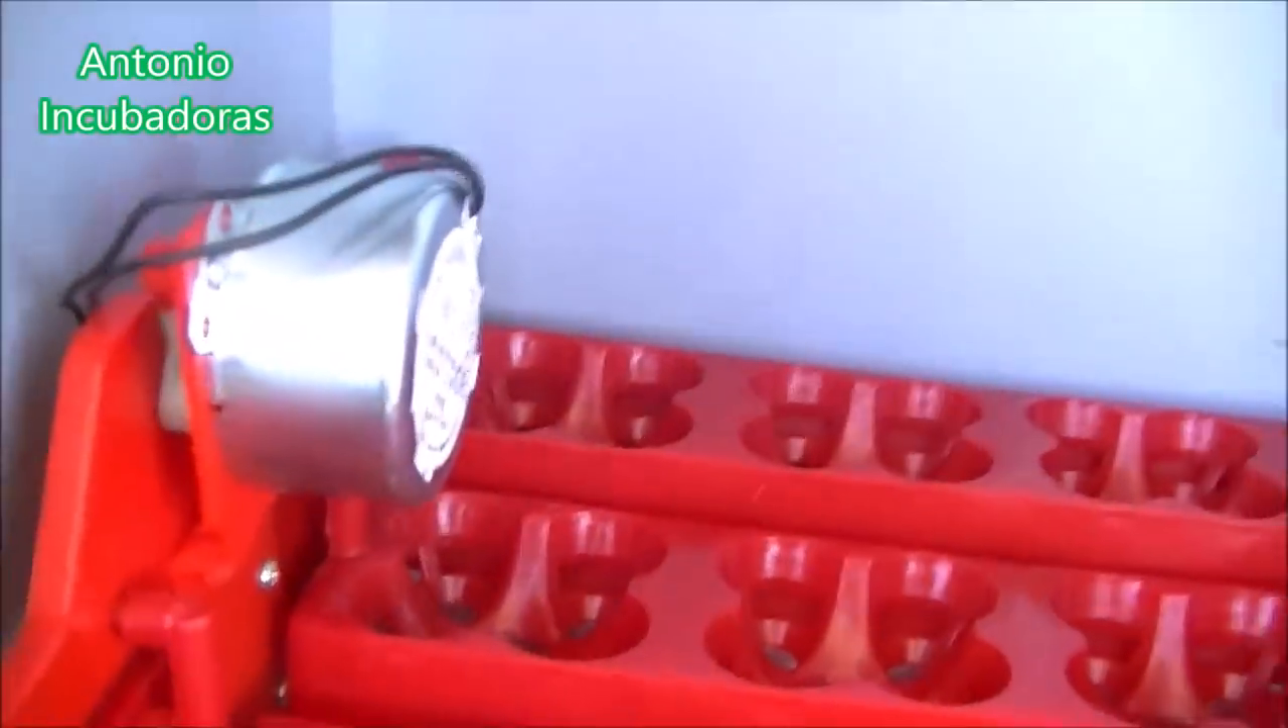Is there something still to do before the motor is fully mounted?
No.